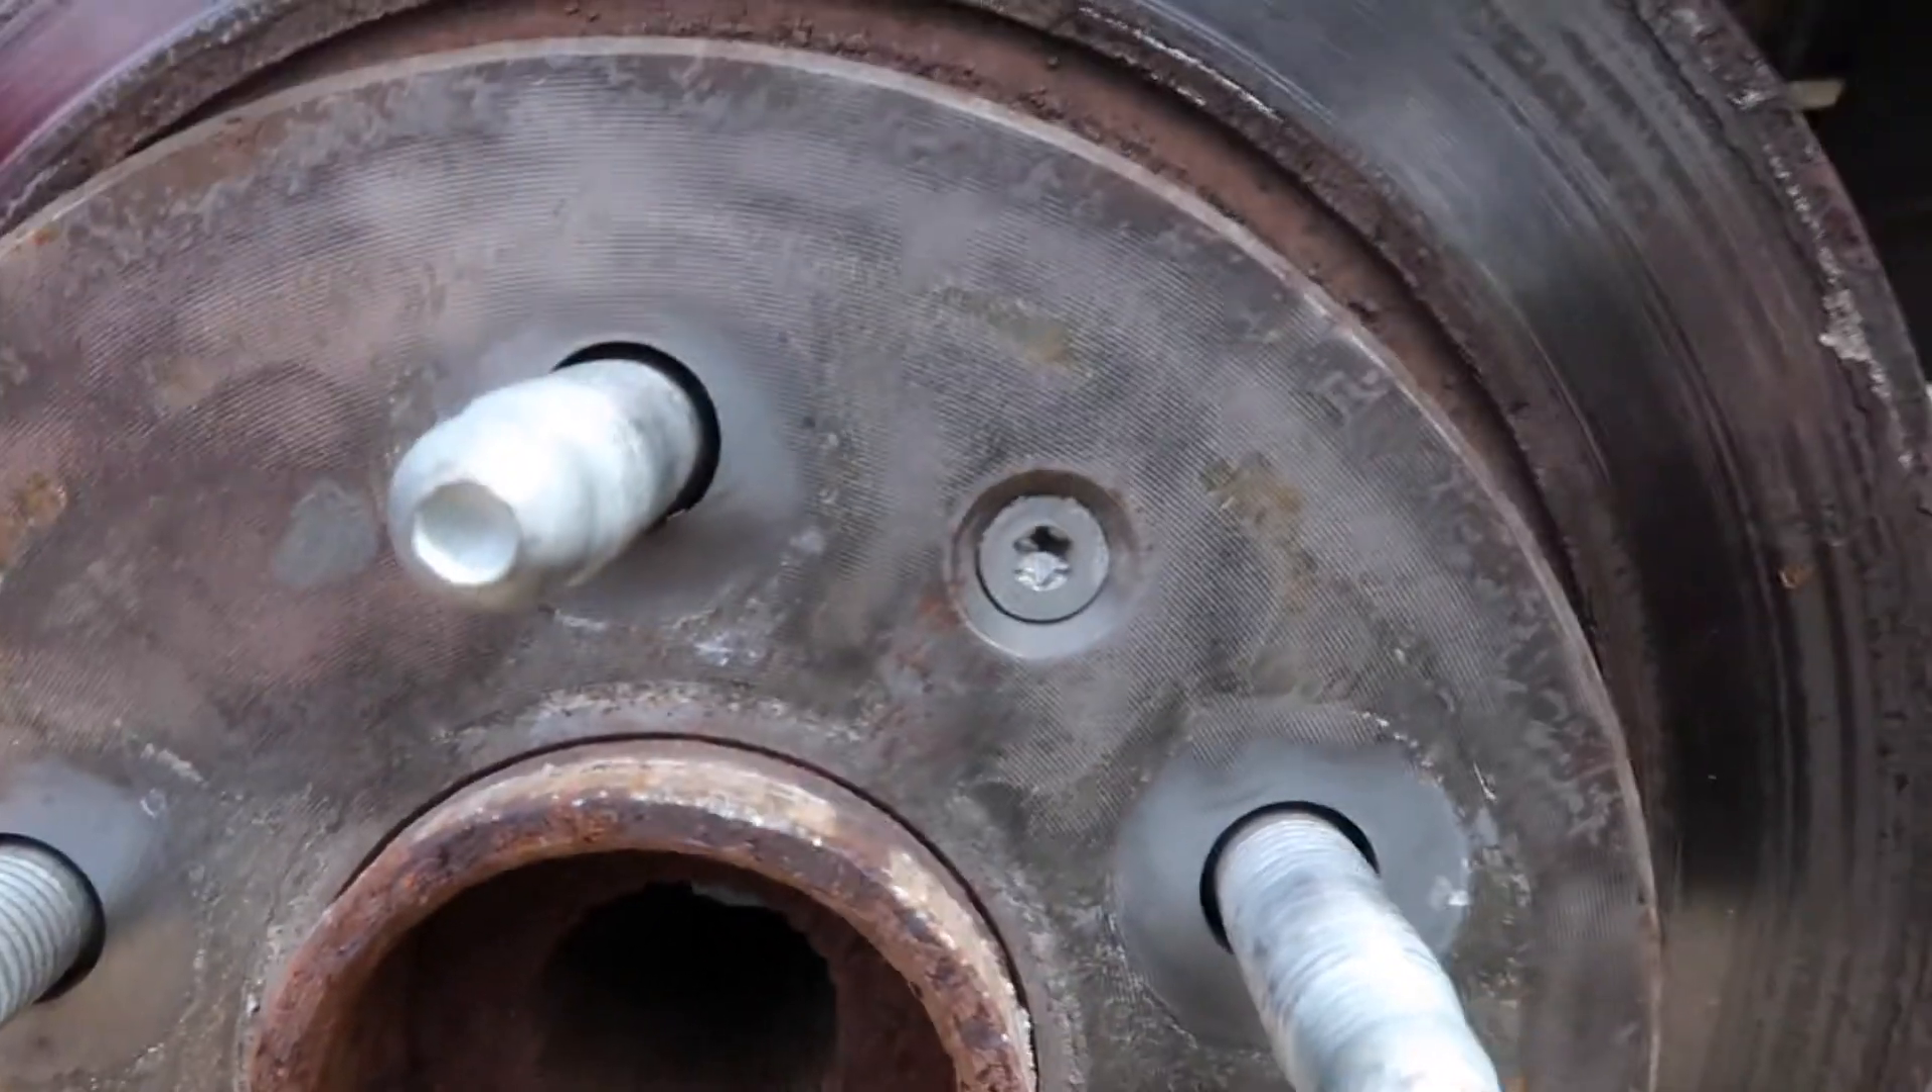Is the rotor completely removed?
No.